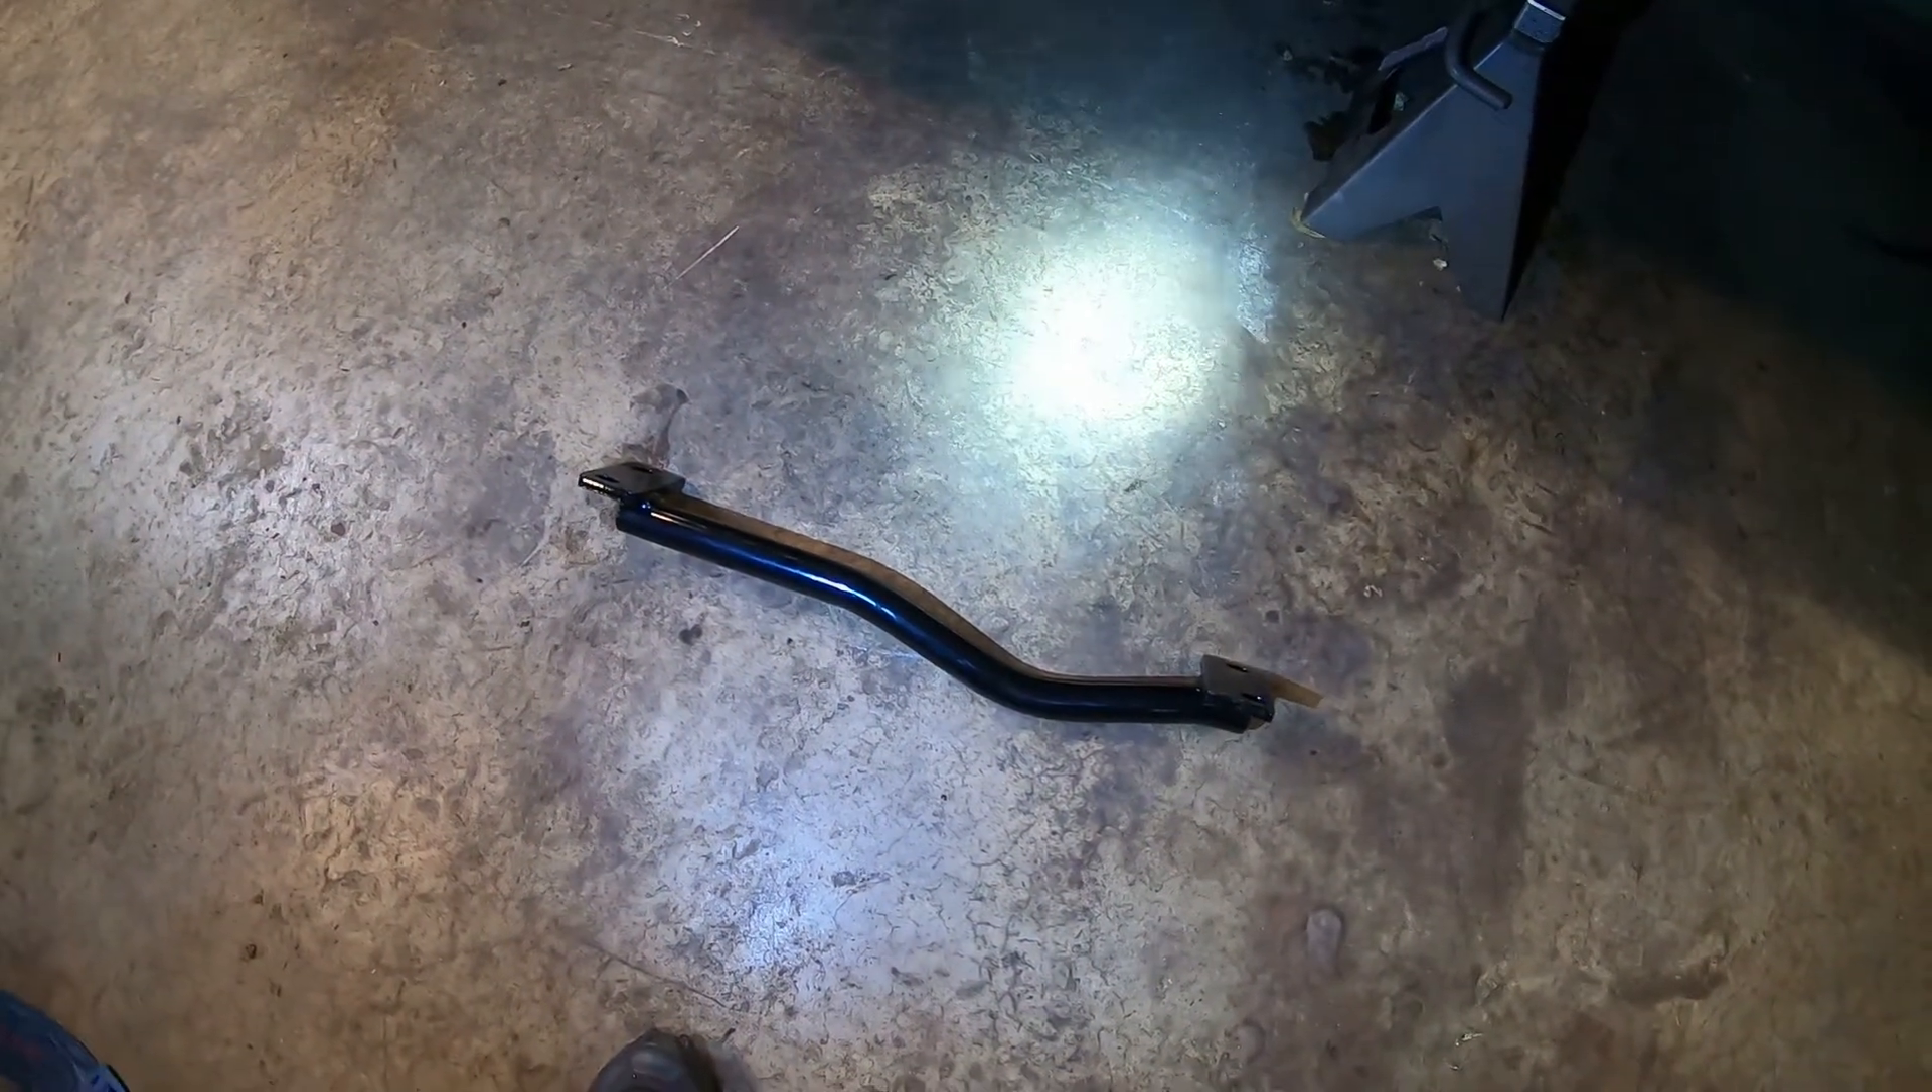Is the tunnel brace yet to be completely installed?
Yes.